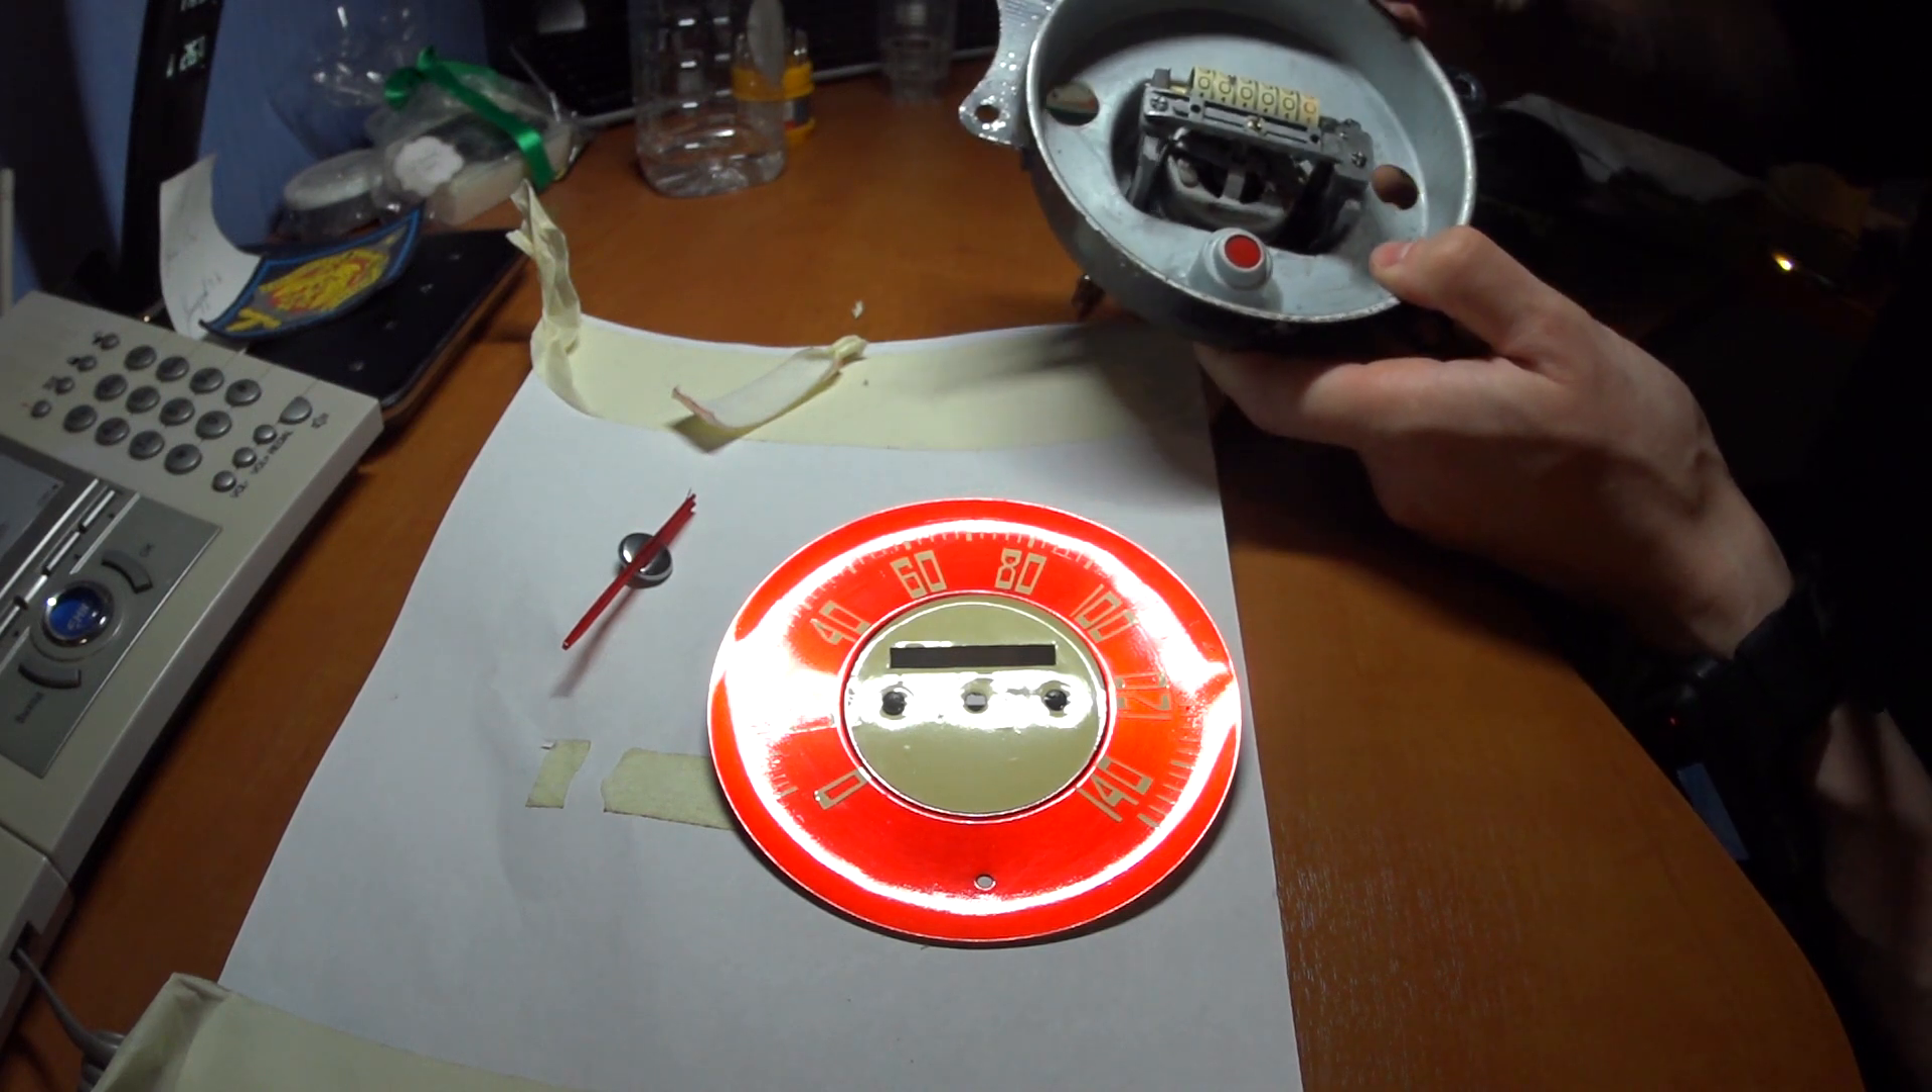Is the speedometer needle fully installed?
No.